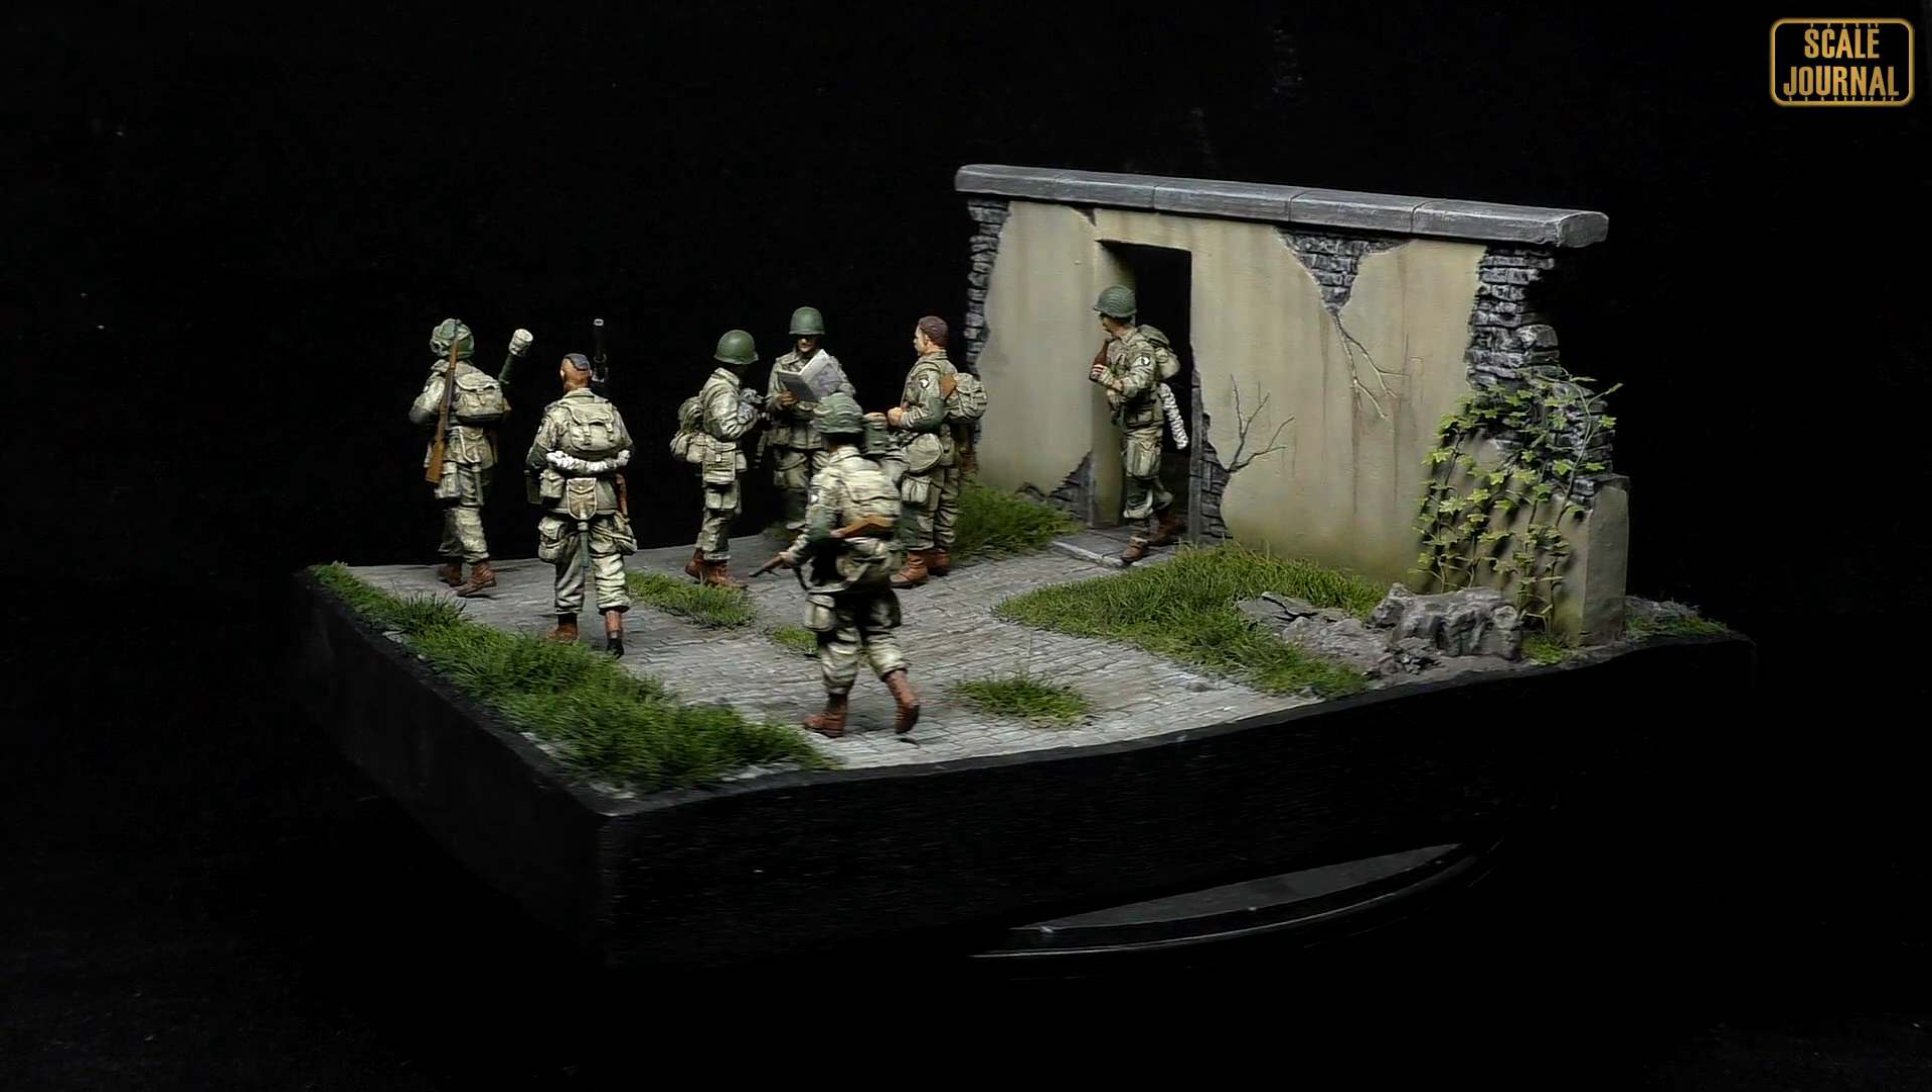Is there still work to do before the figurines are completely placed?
No.